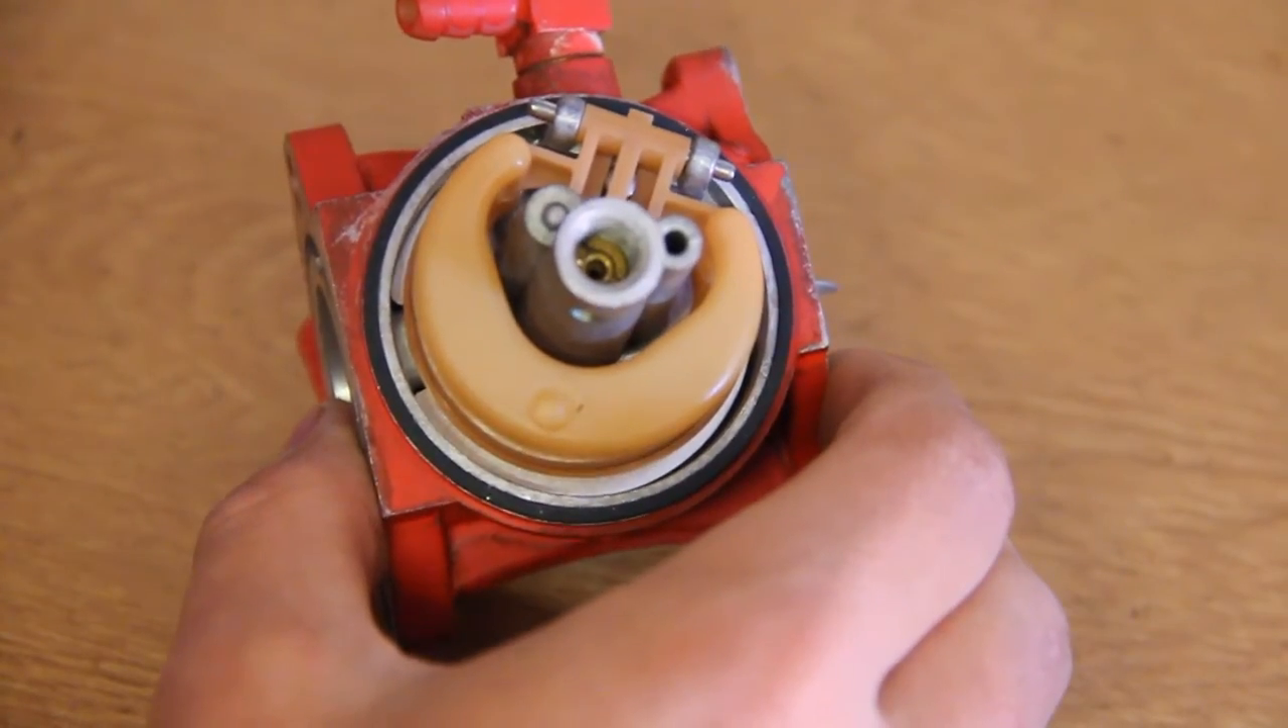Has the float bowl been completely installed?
No.